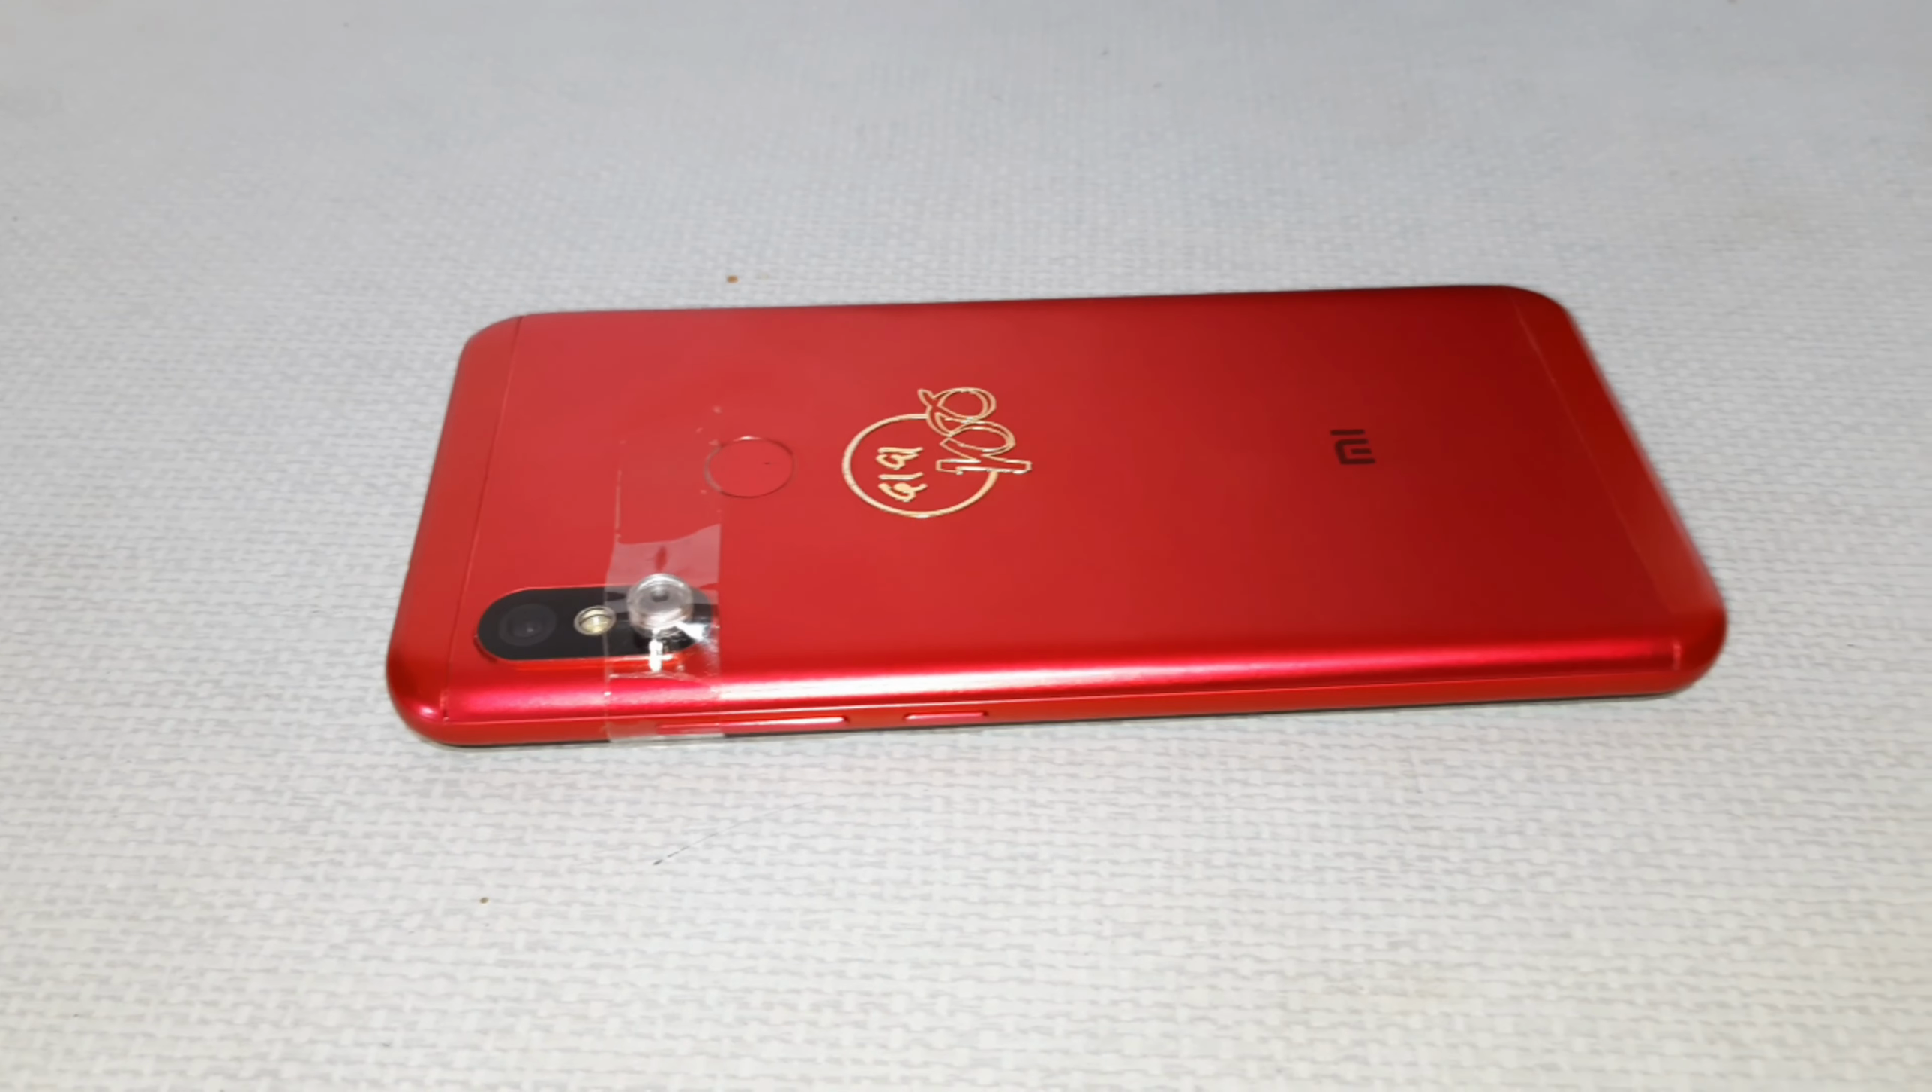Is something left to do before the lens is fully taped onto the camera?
No.